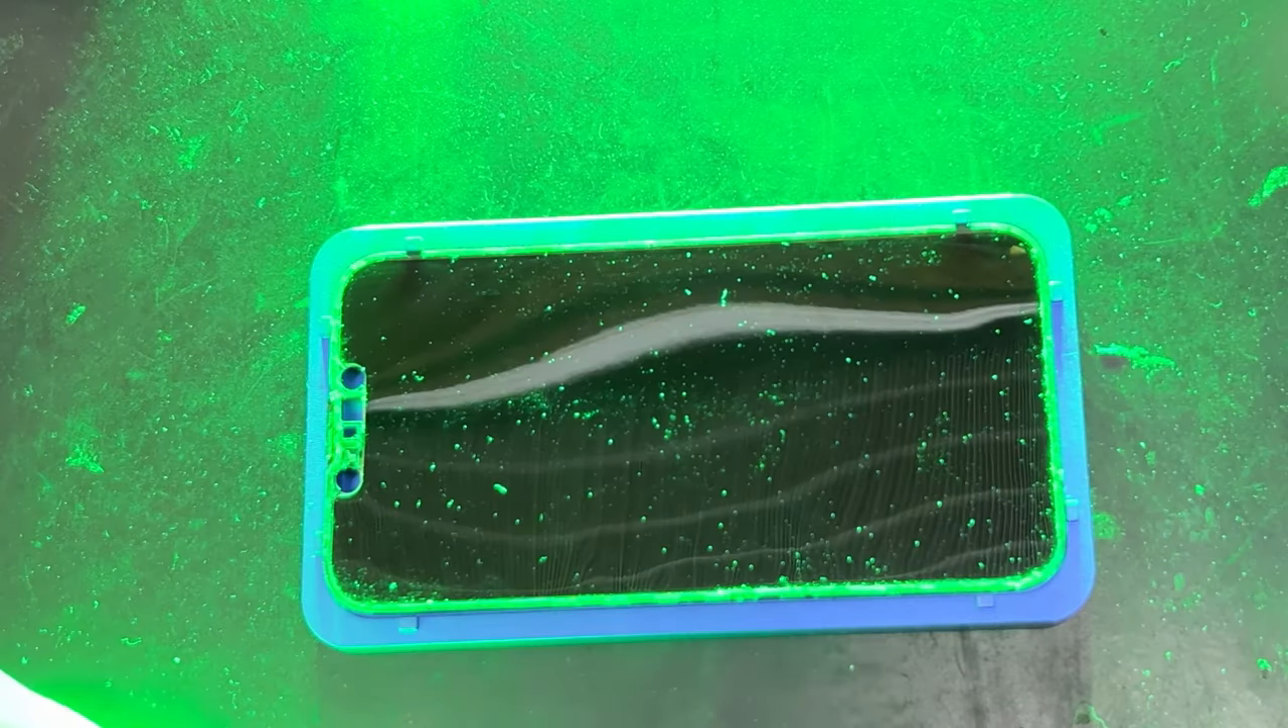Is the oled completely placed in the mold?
Yes.